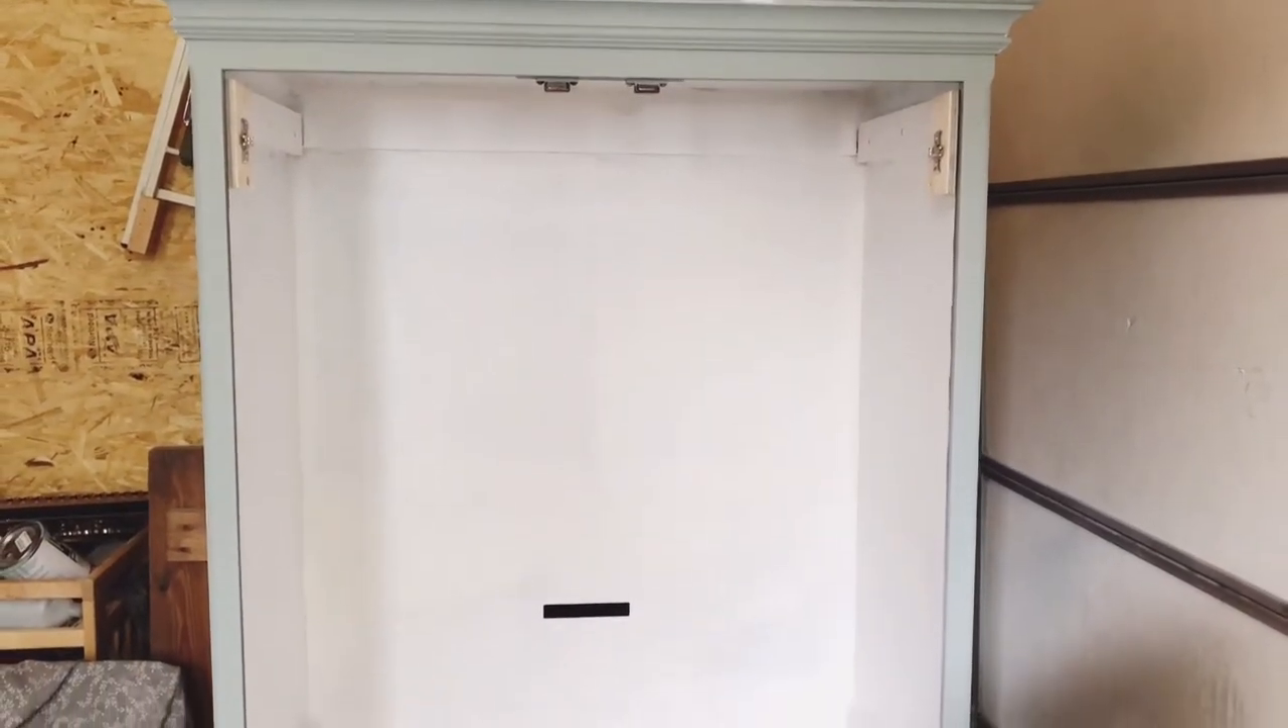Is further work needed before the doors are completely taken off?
No.